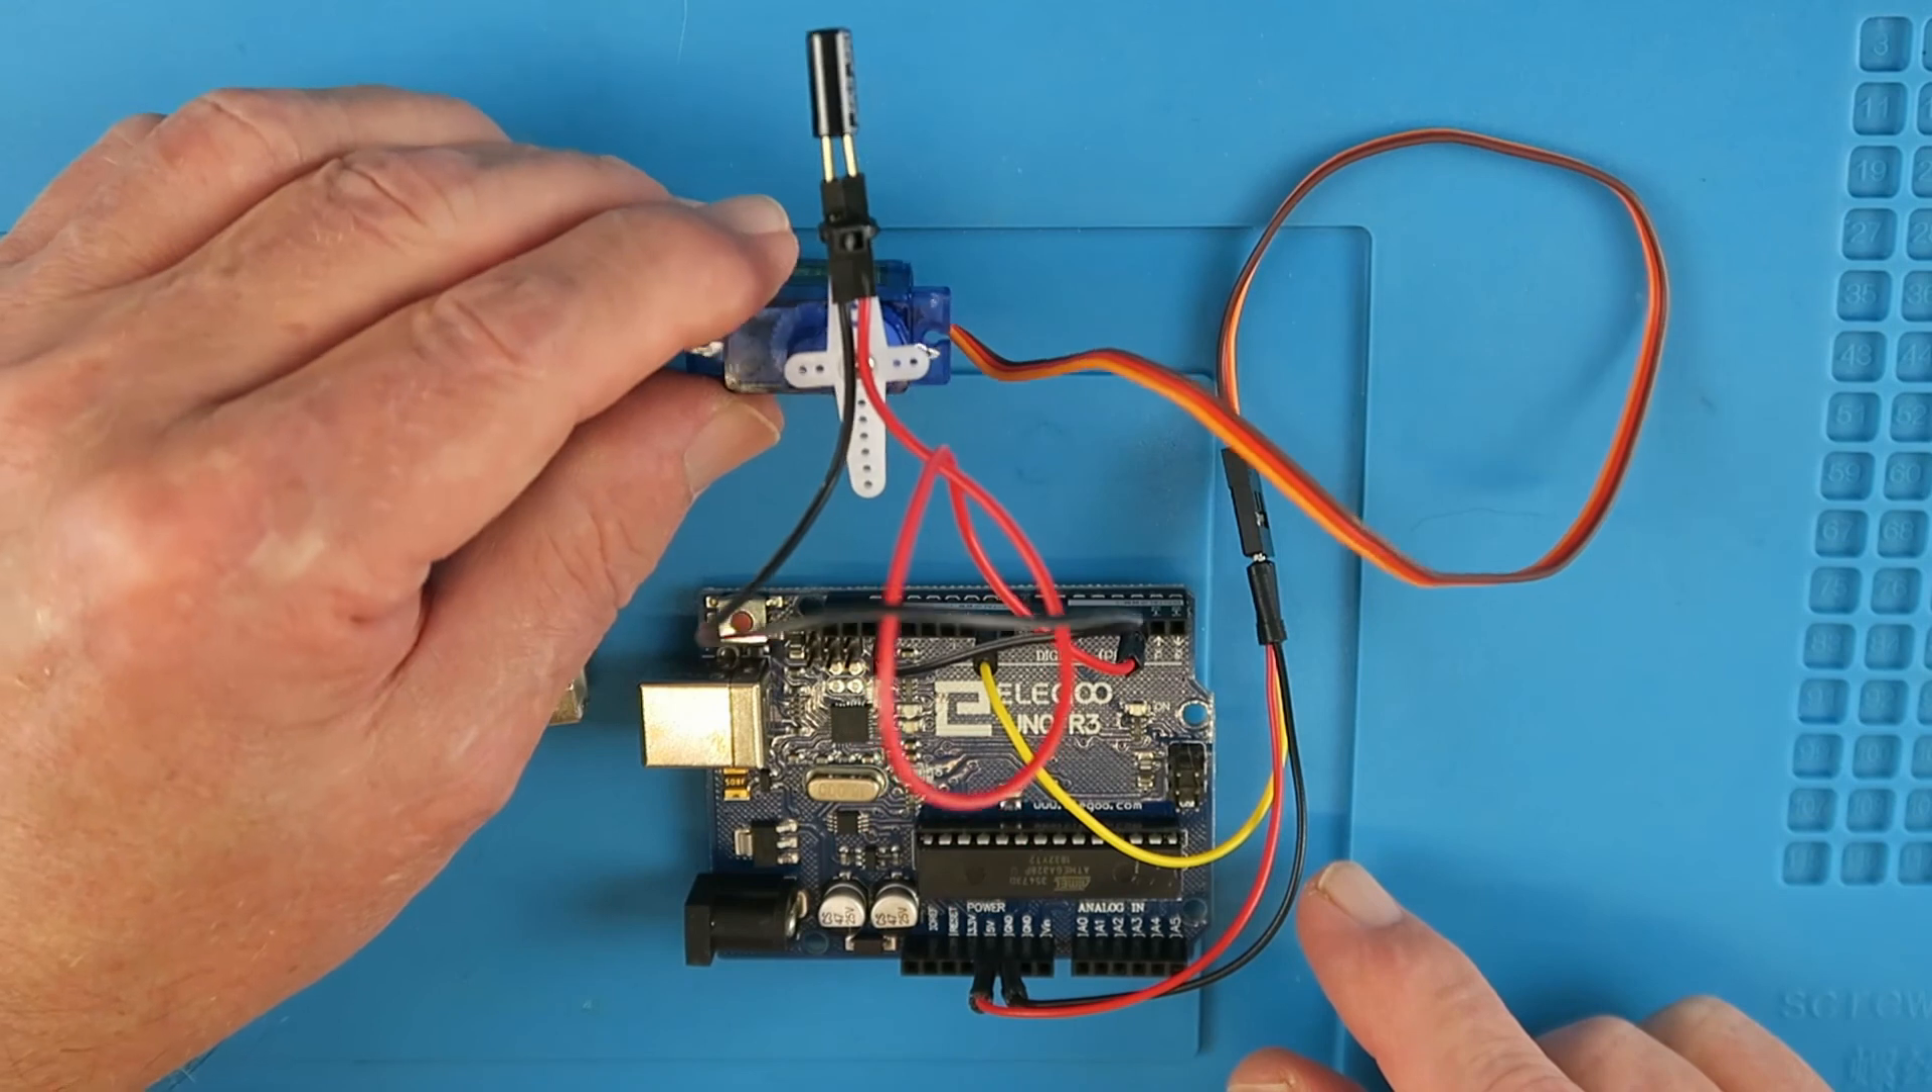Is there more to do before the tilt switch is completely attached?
No.